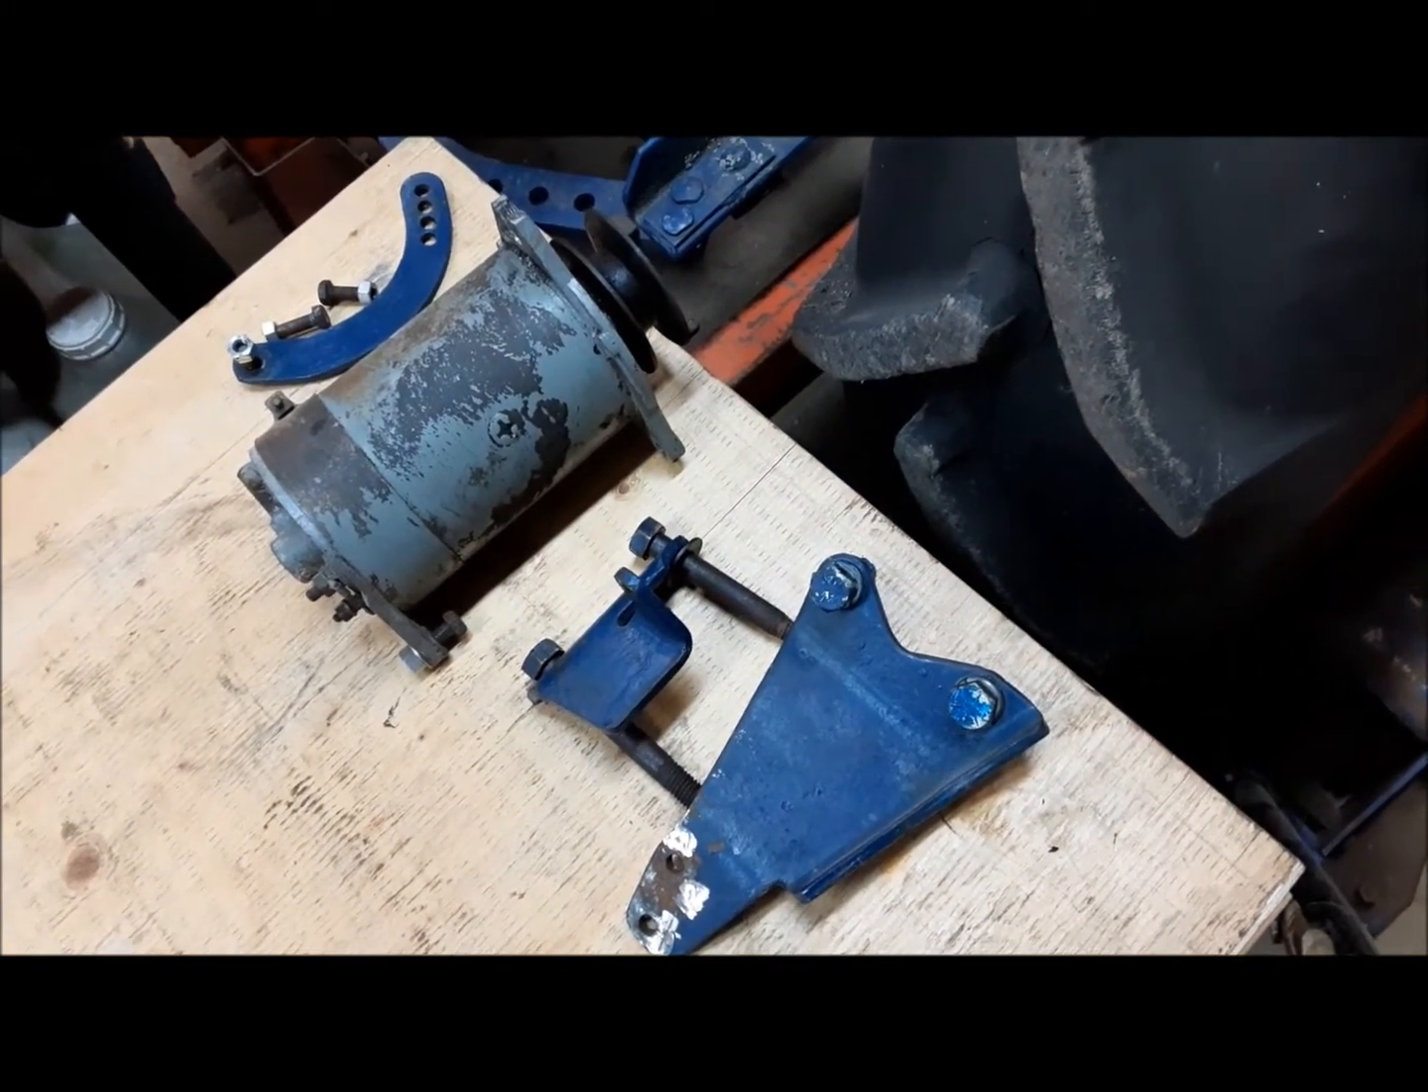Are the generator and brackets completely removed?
Yes.